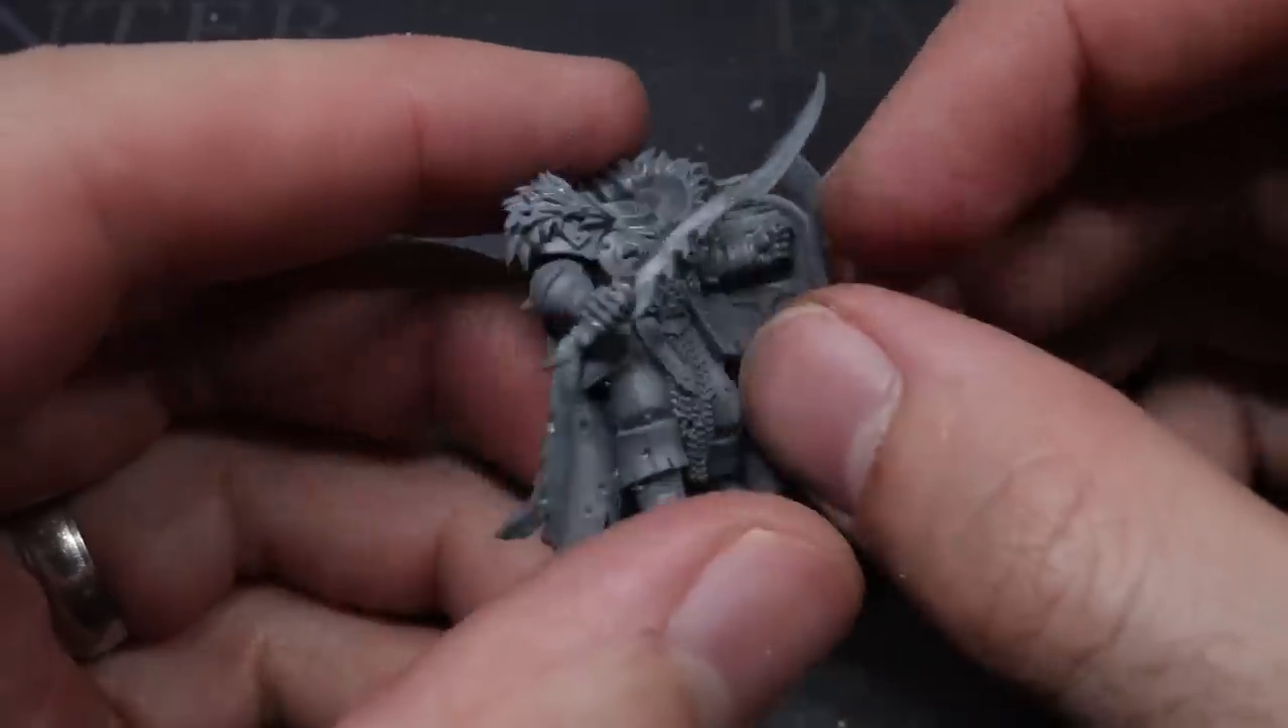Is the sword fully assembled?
Yes.